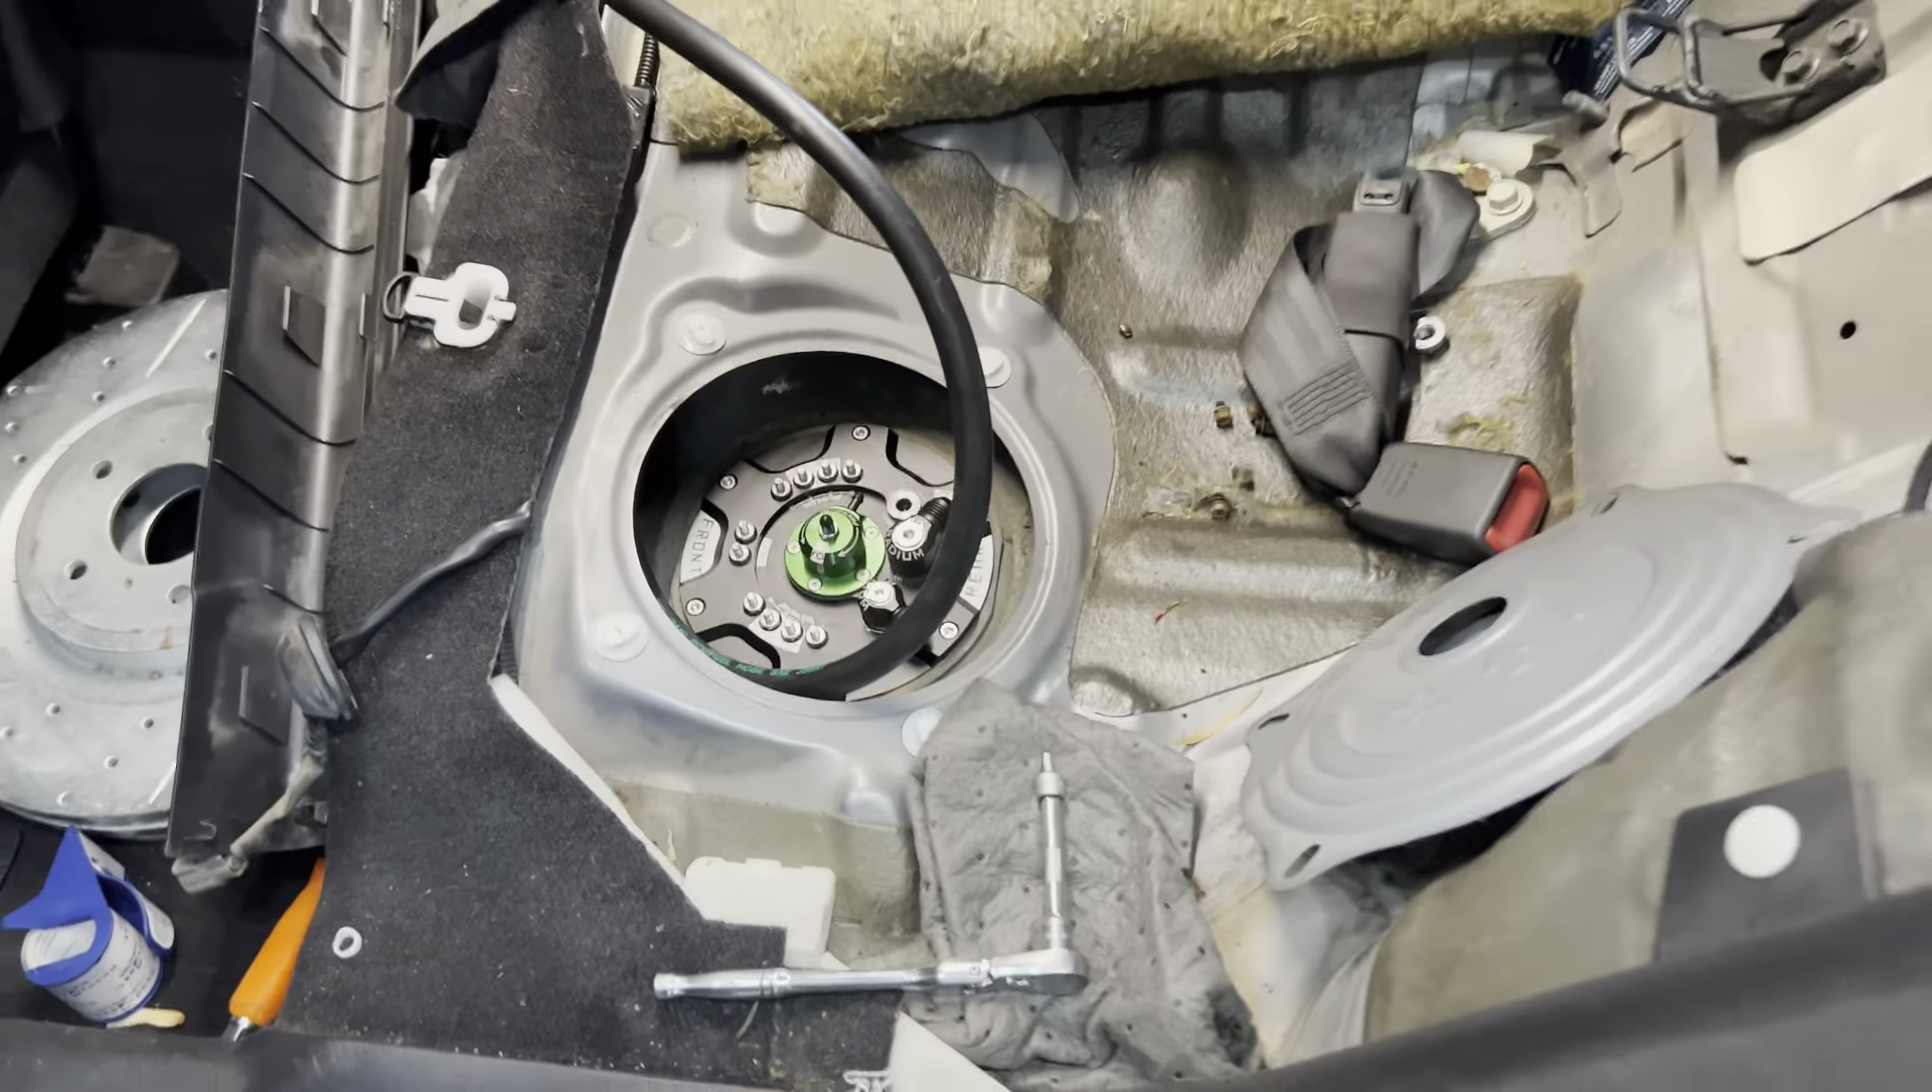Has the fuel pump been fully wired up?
No.